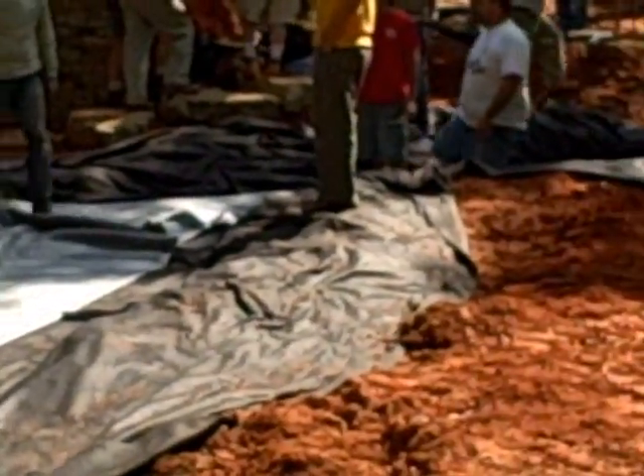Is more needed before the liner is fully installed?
Yes.